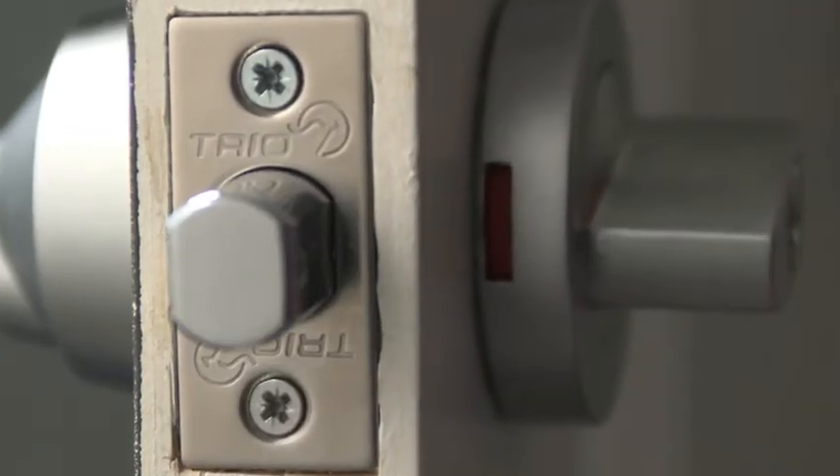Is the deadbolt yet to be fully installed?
No.